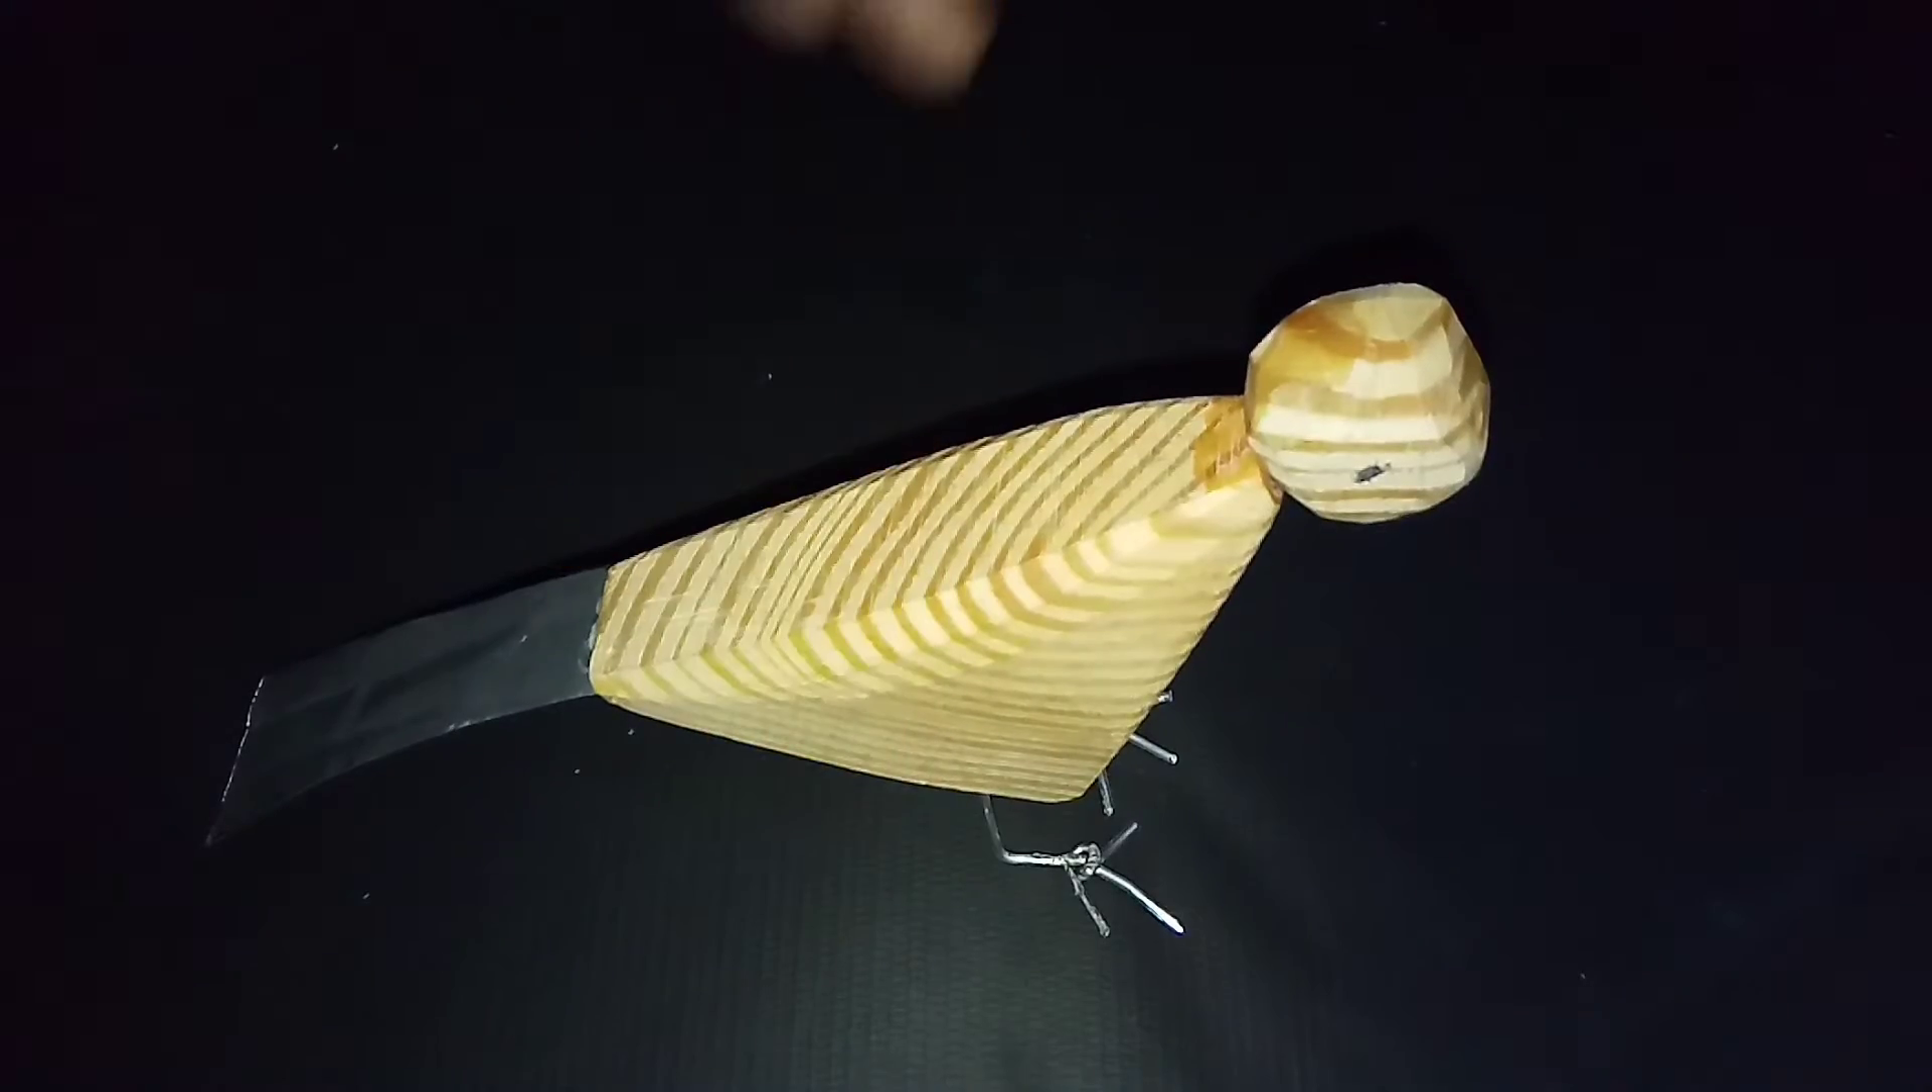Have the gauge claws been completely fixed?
Yes.